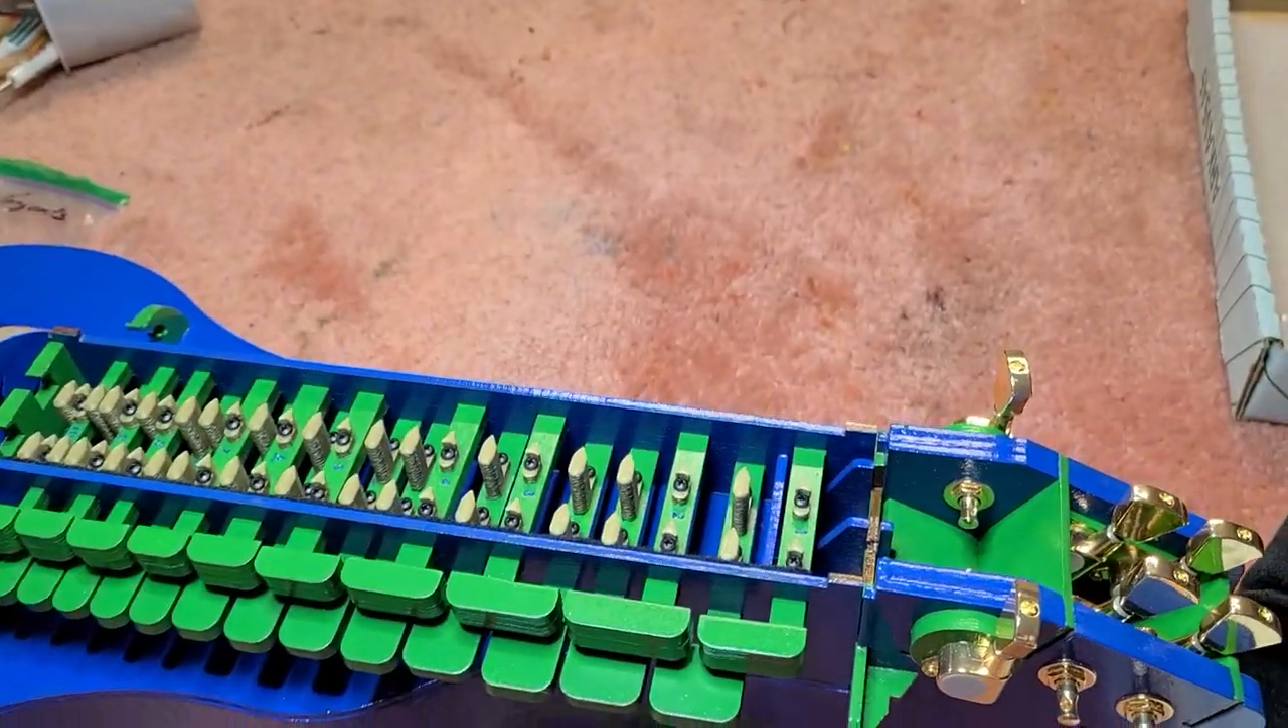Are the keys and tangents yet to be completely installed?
No.